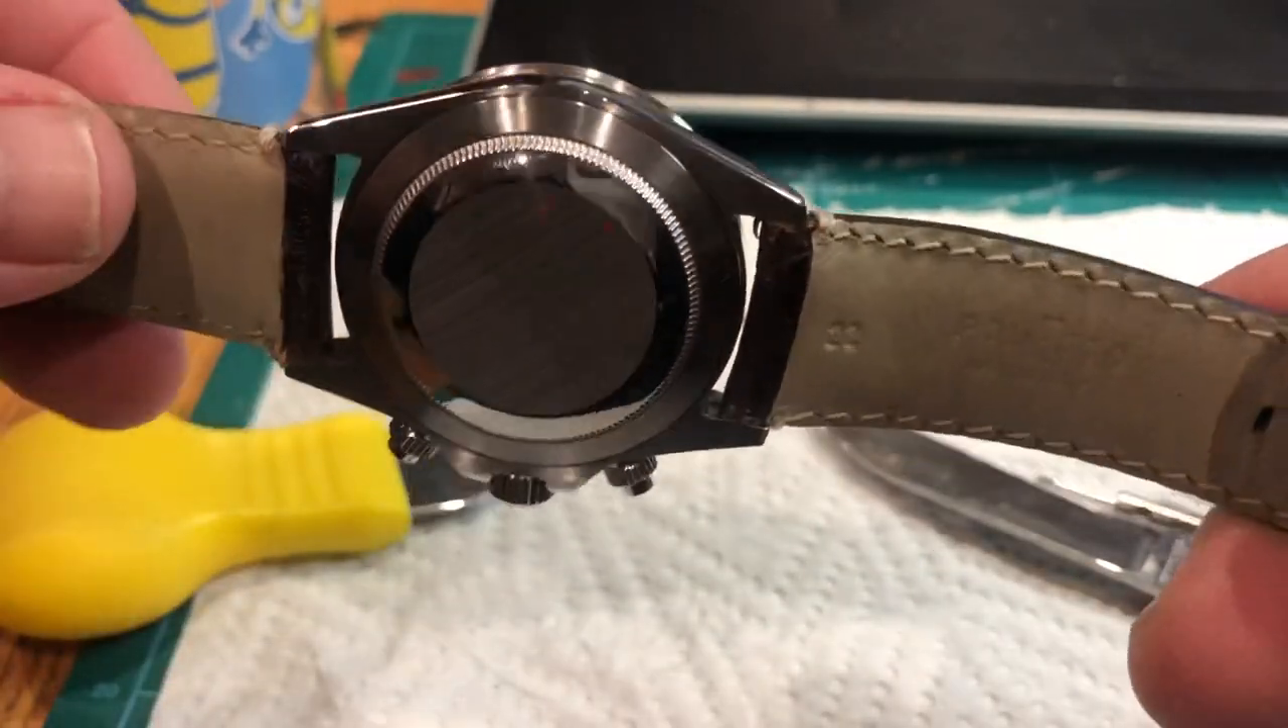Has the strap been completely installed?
Yes.